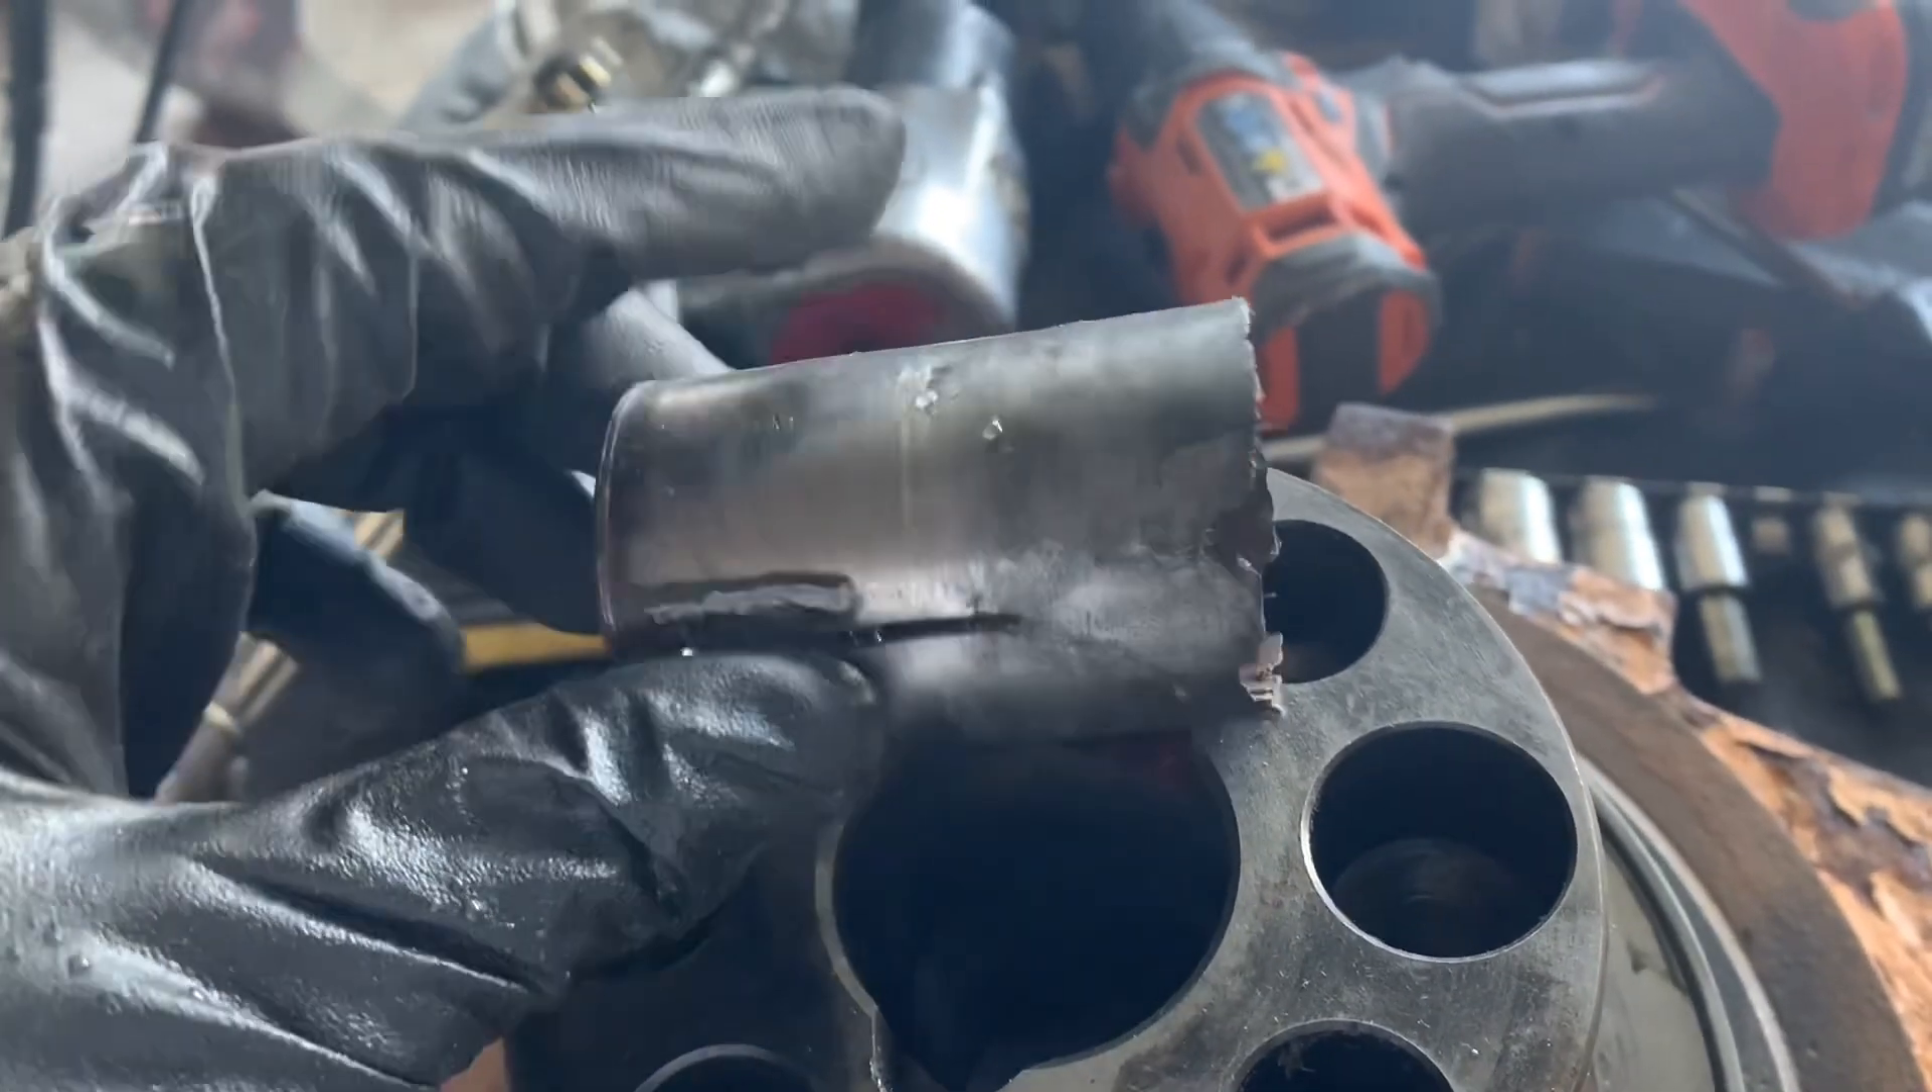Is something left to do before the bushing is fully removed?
No.